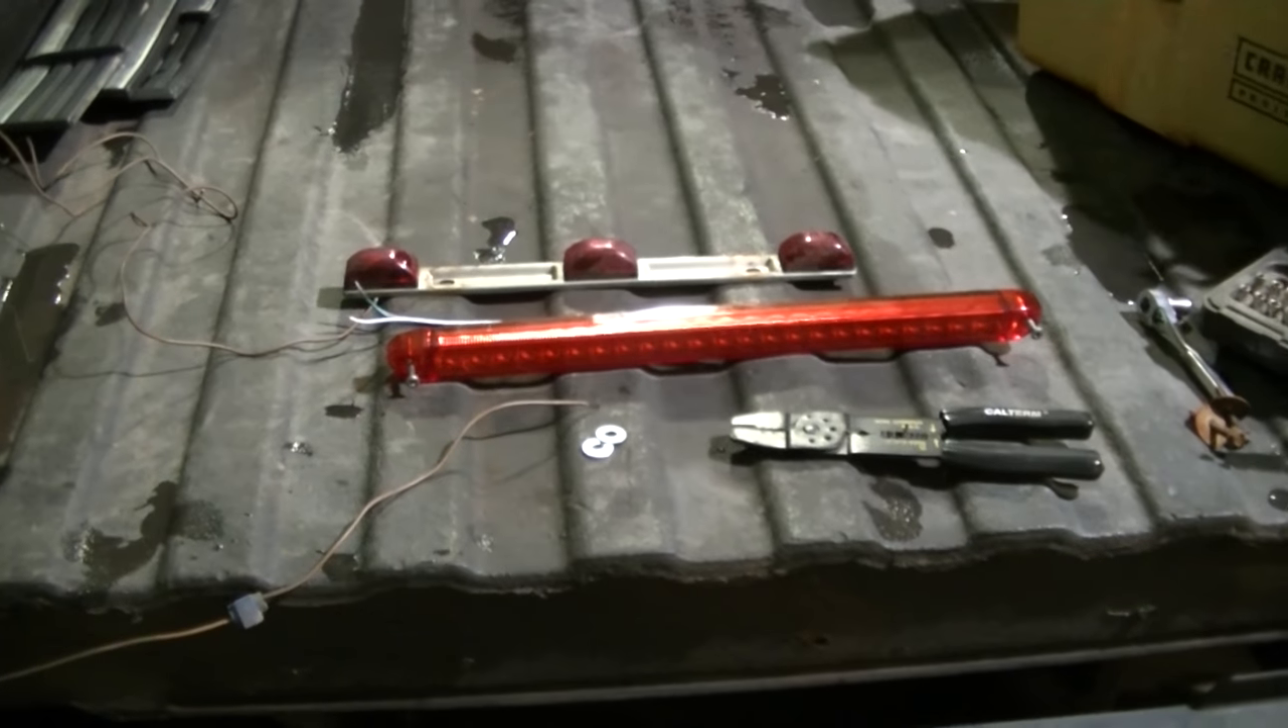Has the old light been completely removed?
Yes.